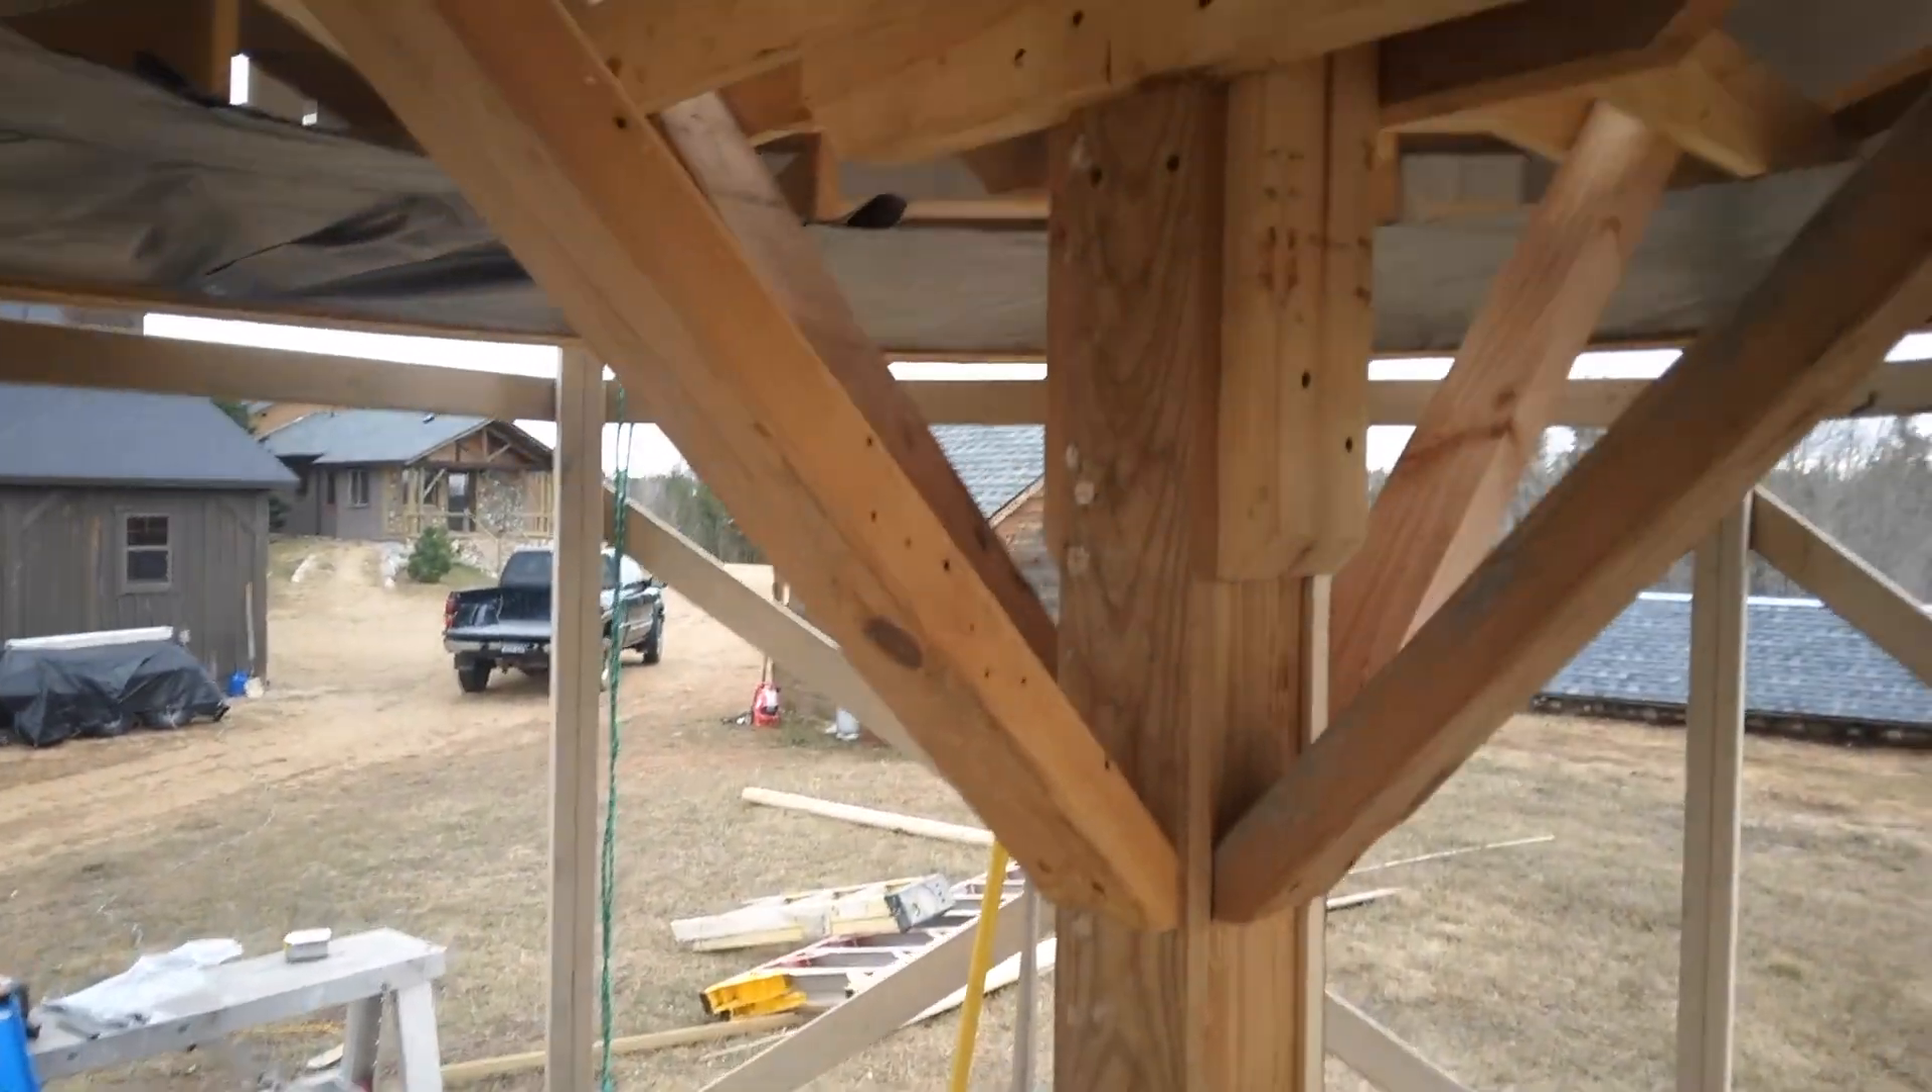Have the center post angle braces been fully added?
Yes.